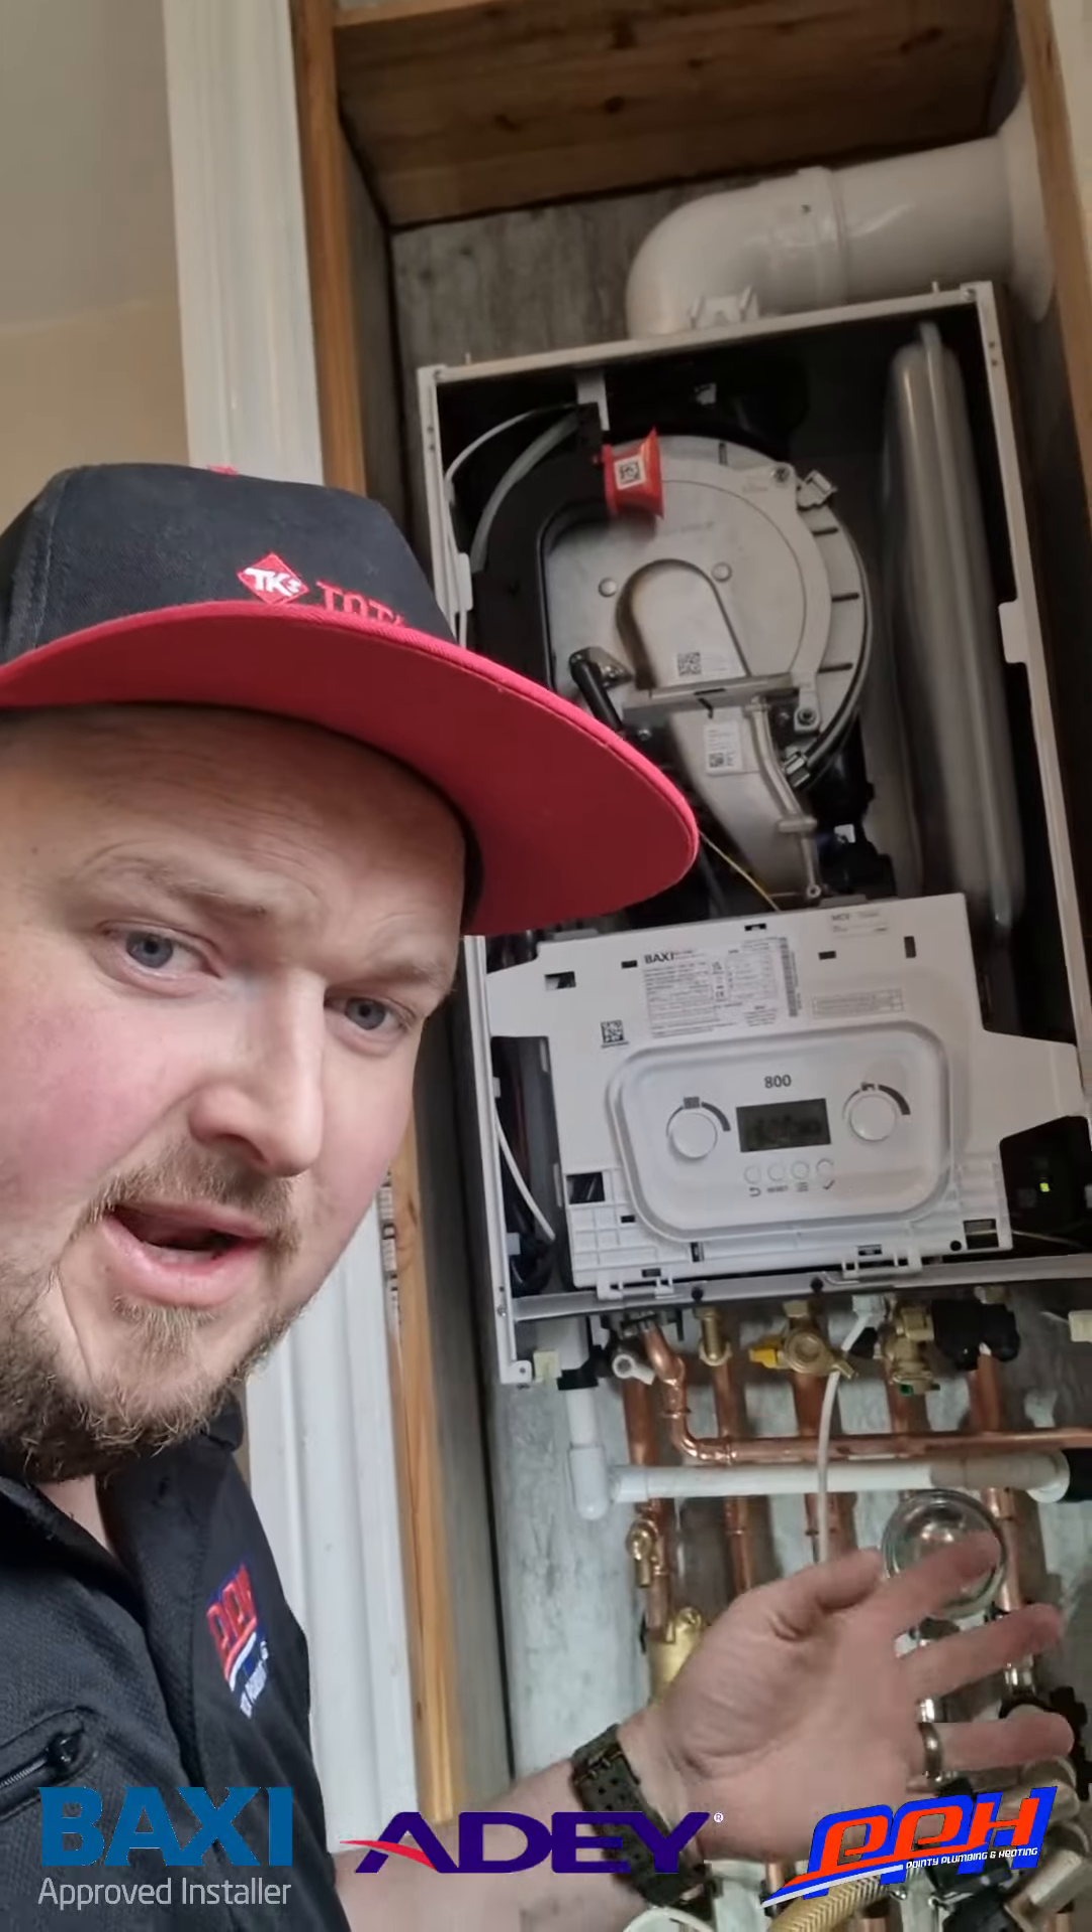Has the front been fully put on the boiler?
No.